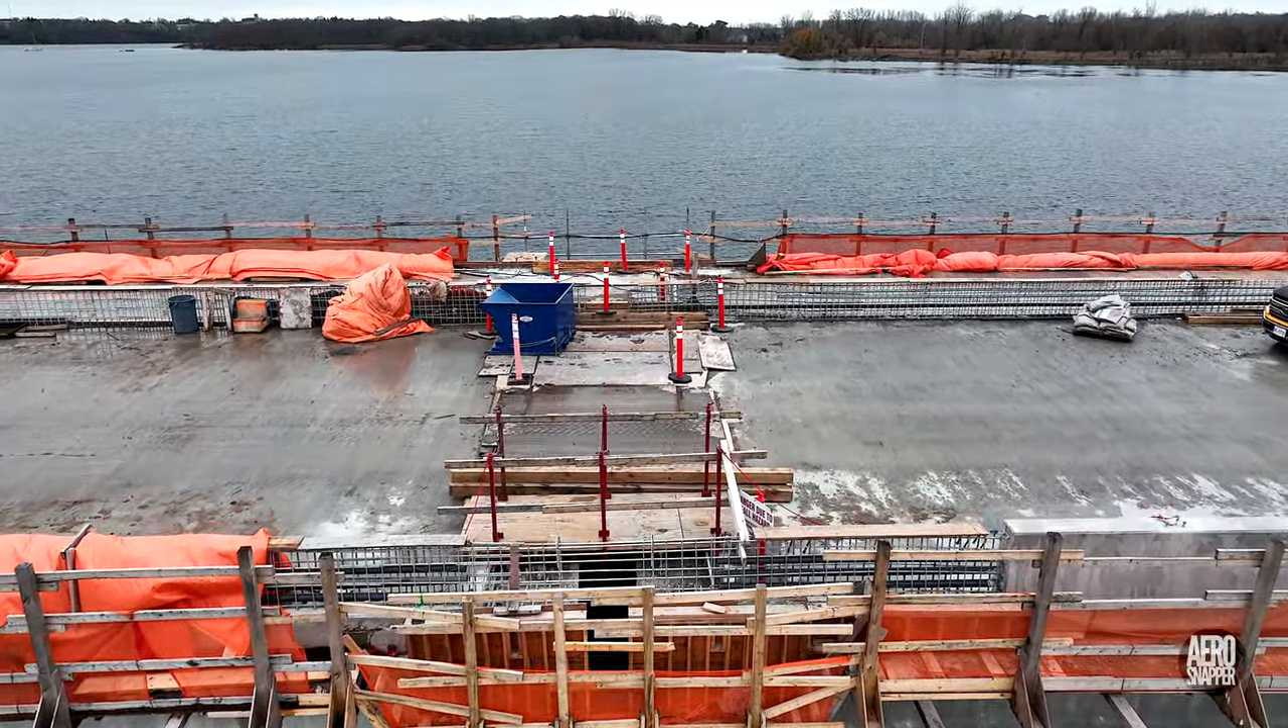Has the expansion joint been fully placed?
No.